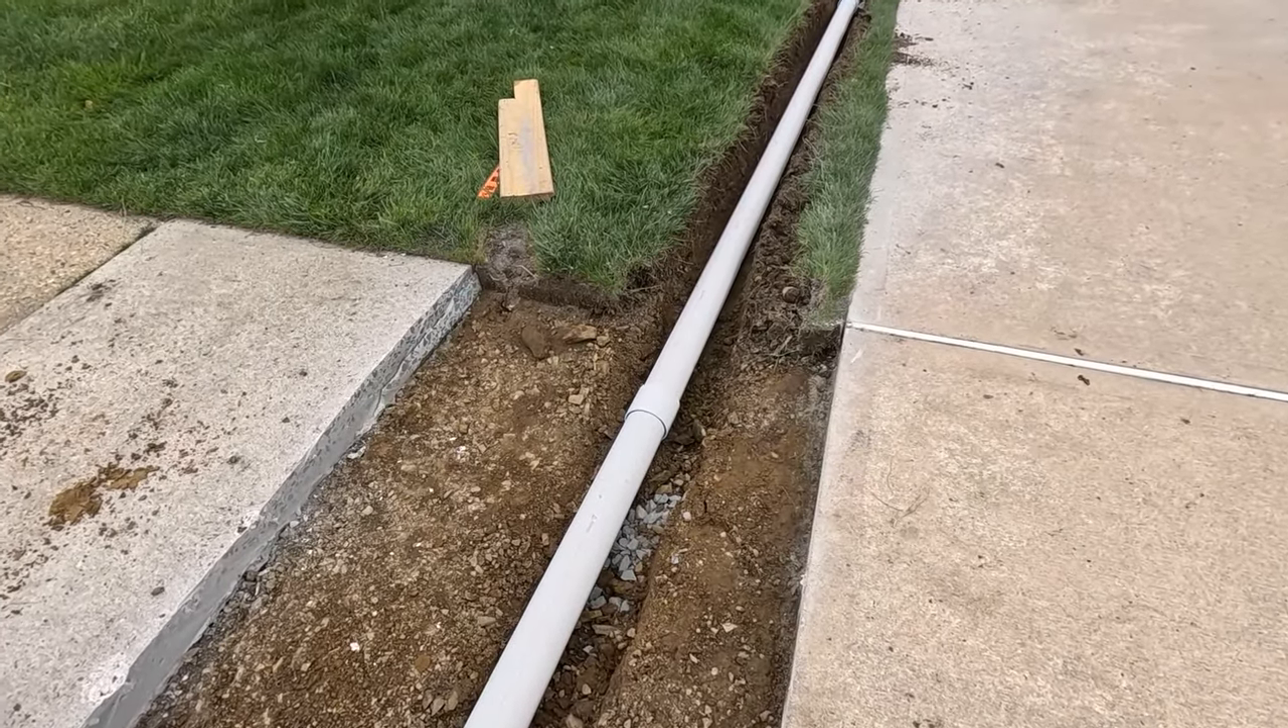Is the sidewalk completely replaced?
No.